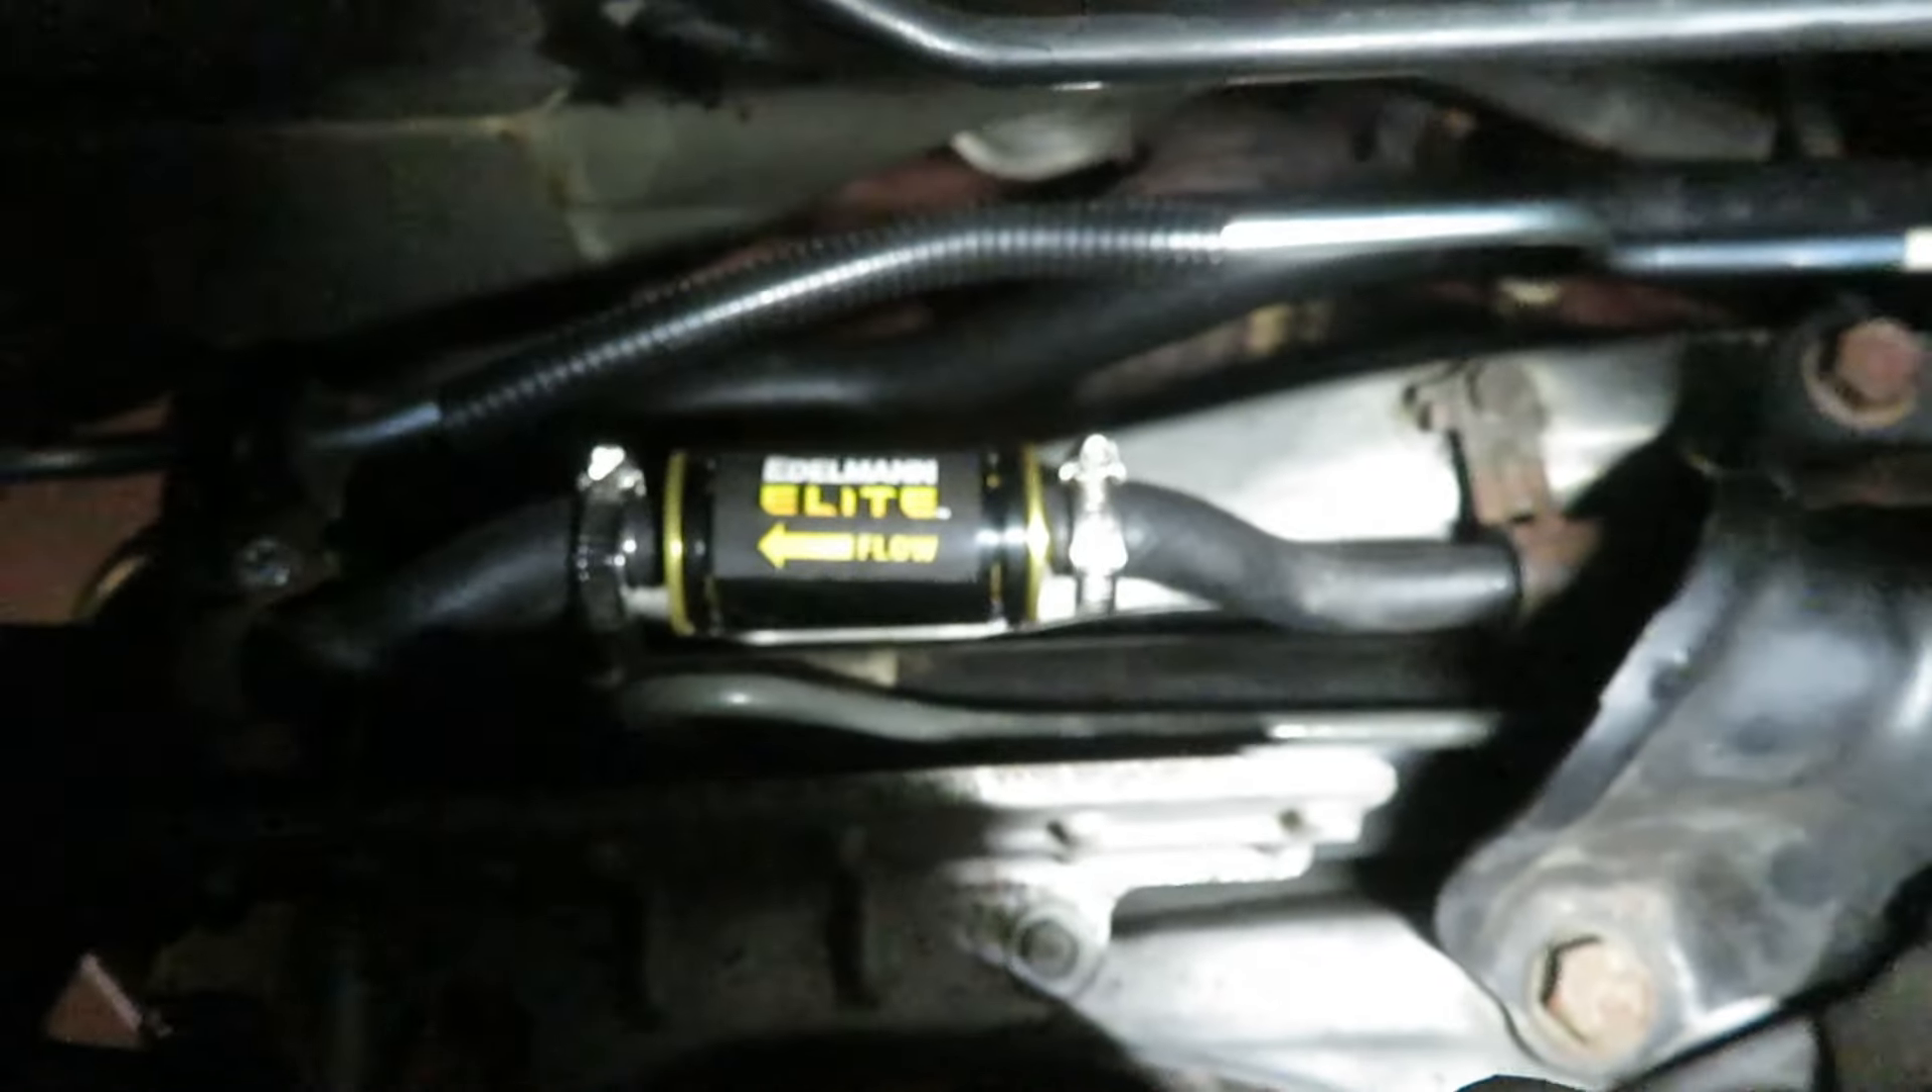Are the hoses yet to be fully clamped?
No.